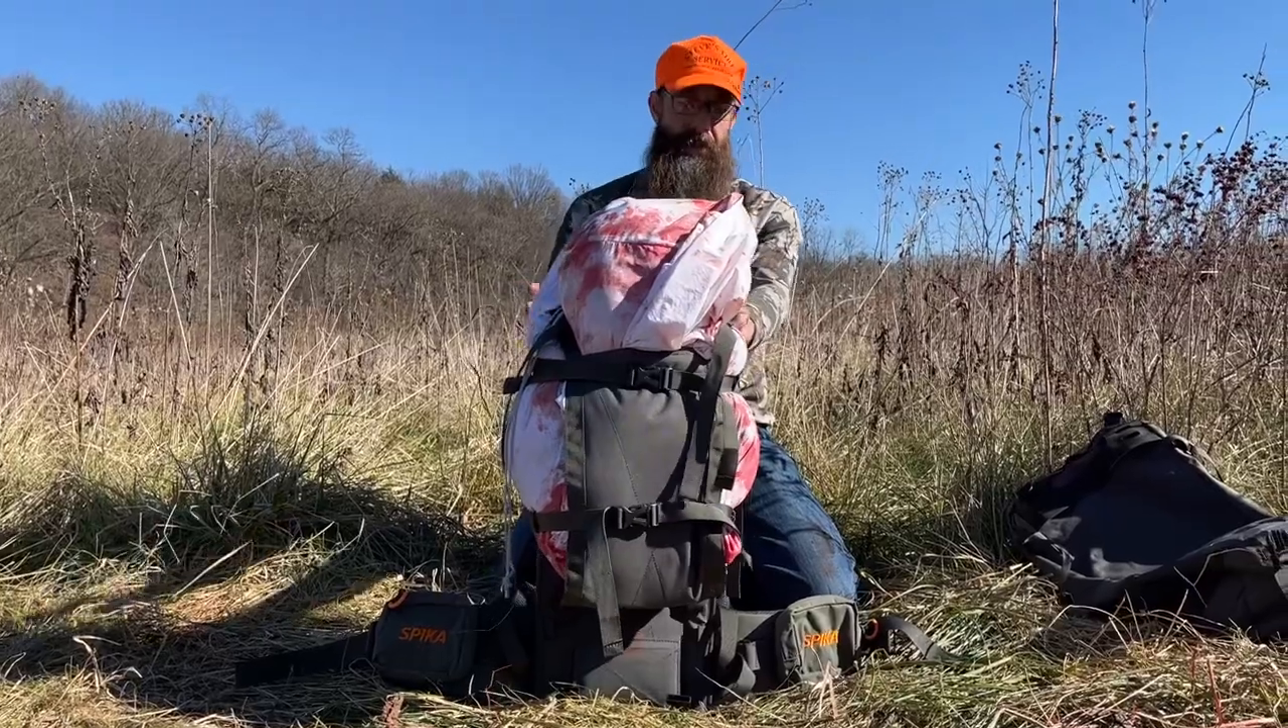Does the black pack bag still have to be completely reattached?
Yes.